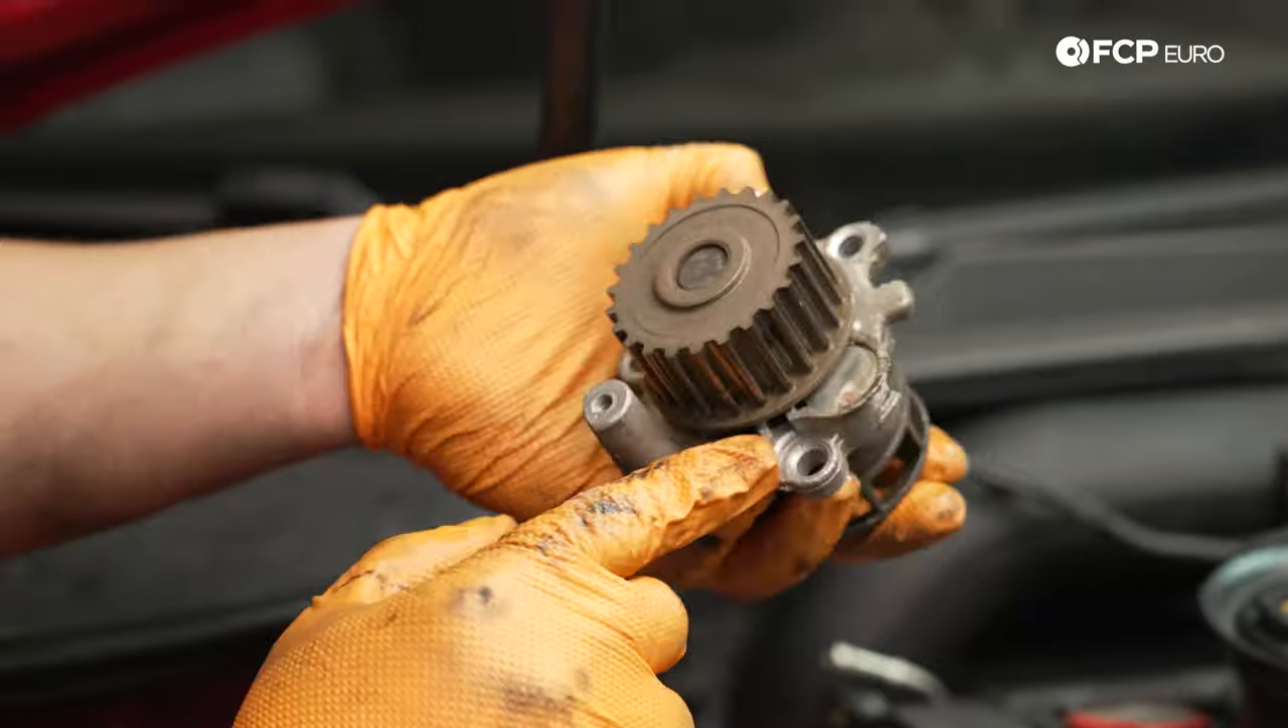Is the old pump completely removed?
Yes.